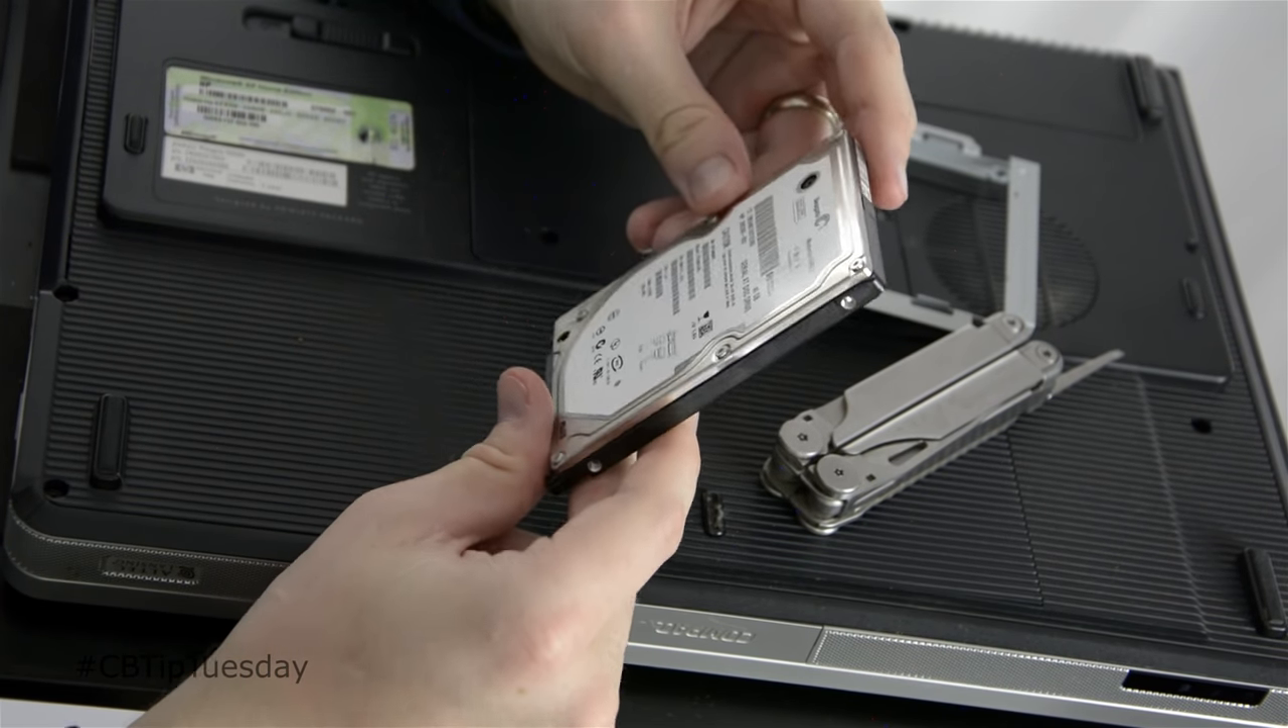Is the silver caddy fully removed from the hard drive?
Yes.